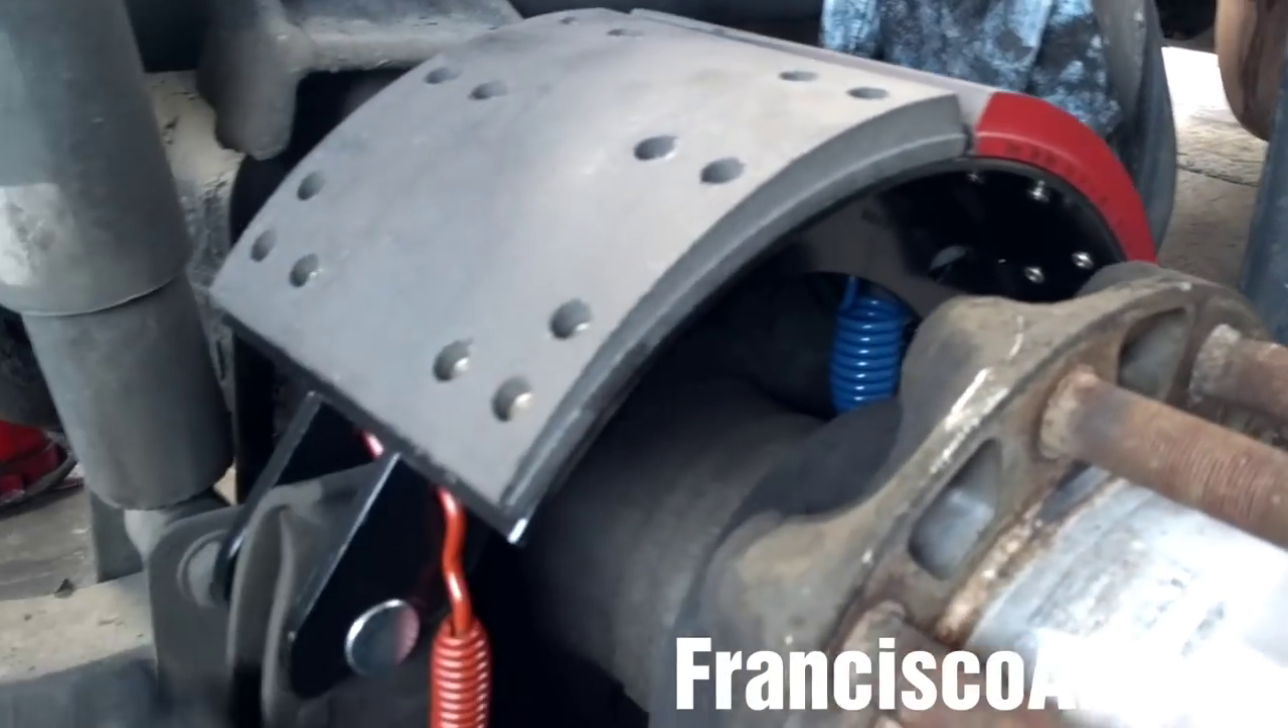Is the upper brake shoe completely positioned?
Yes.